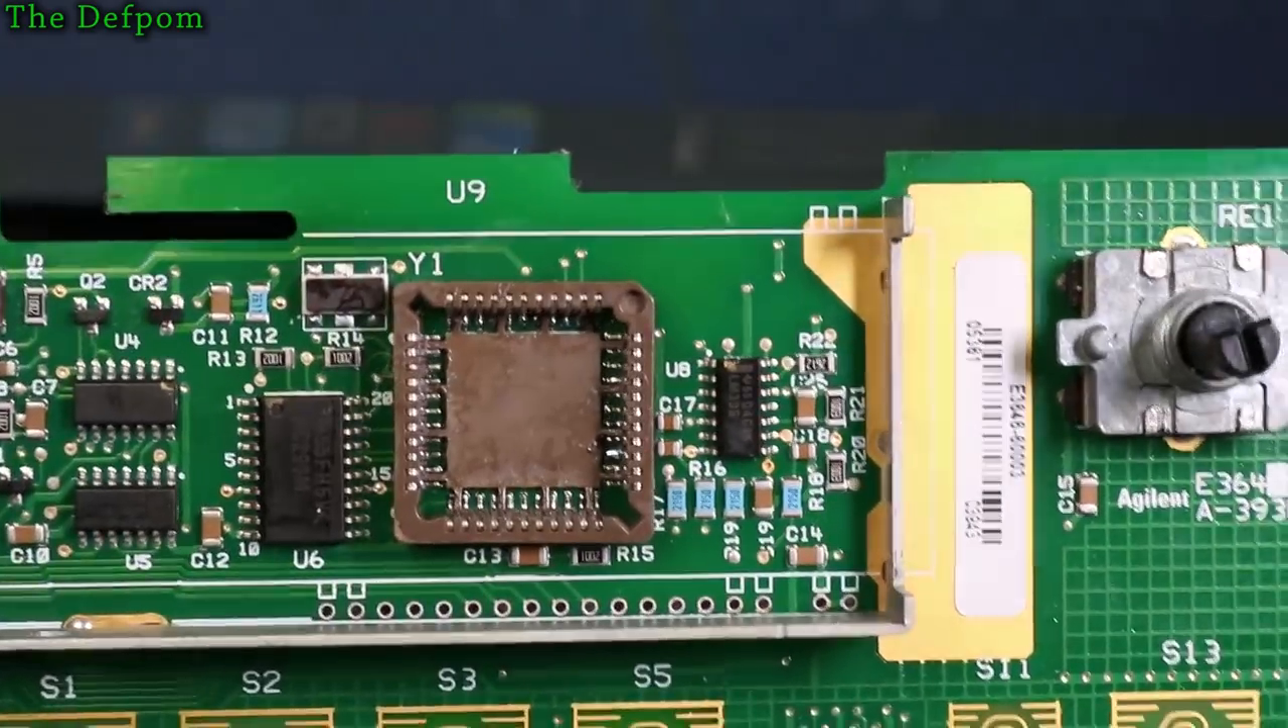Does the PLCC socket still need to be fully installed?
No.